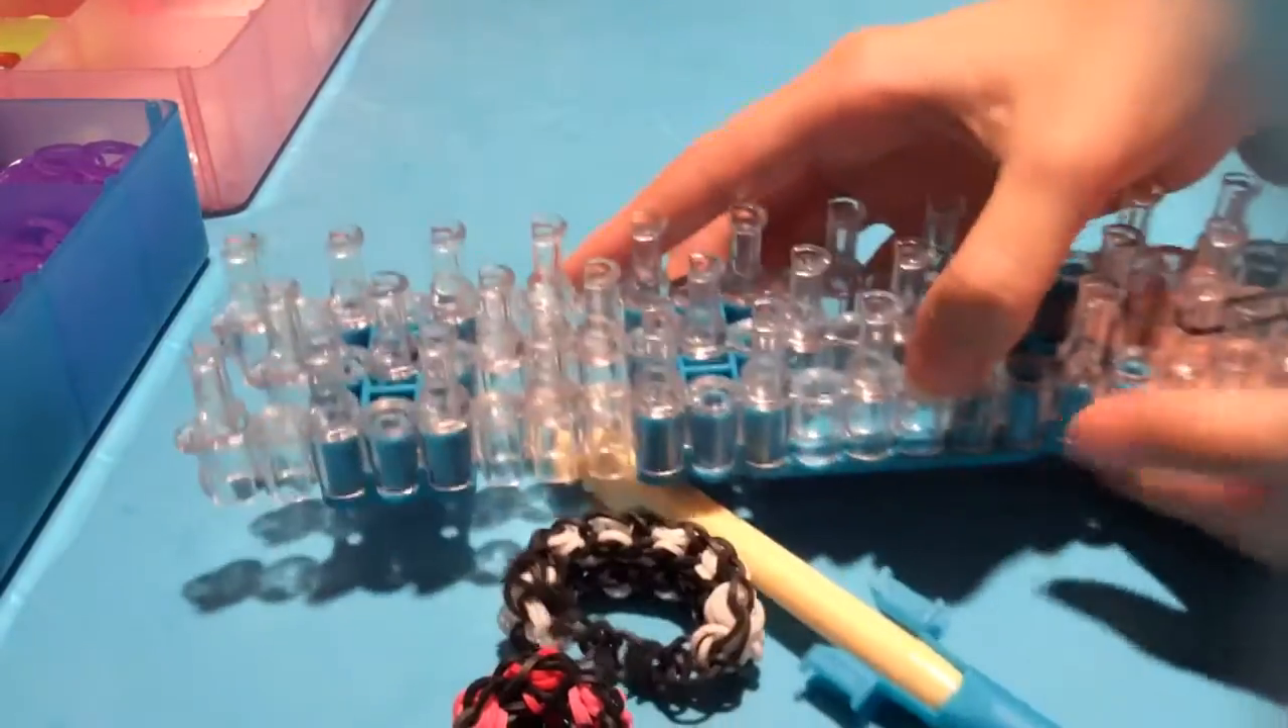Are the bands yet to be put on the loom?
Yes.